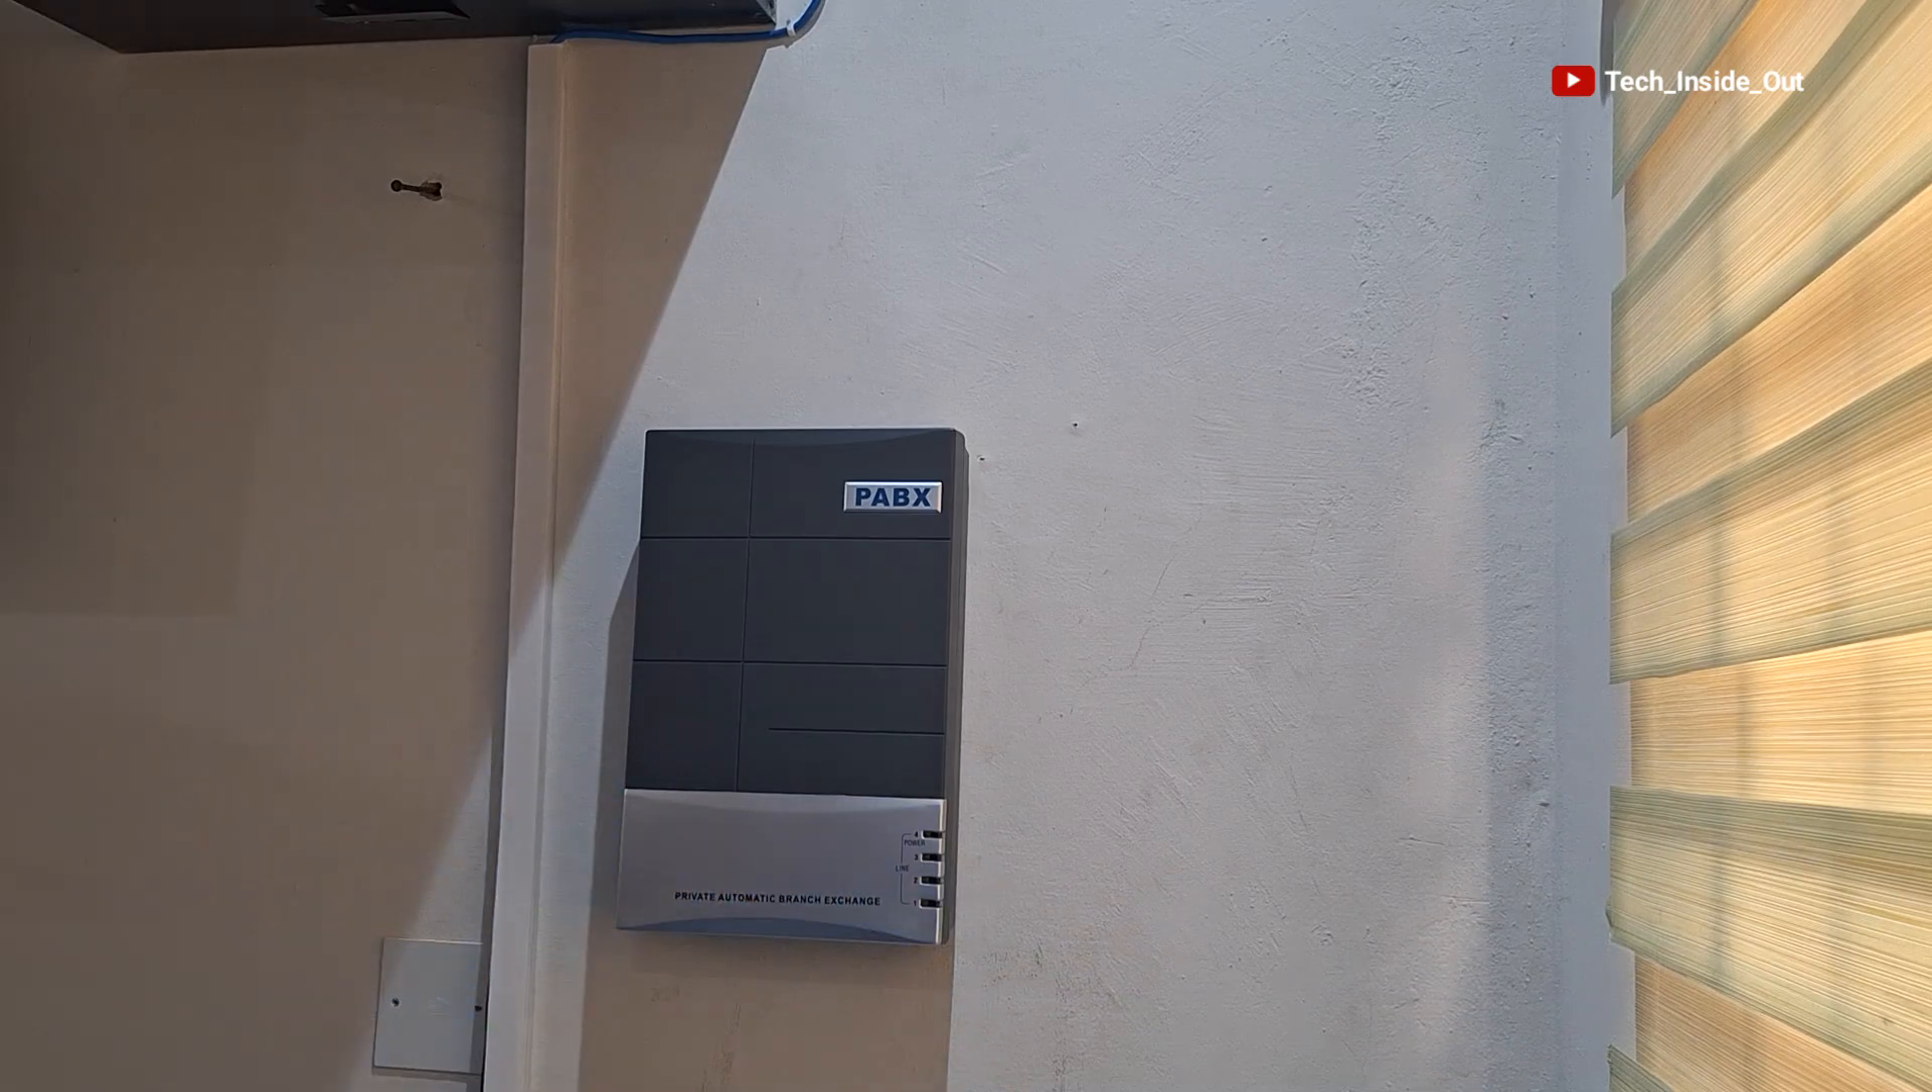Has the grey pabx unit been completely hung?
Yes.